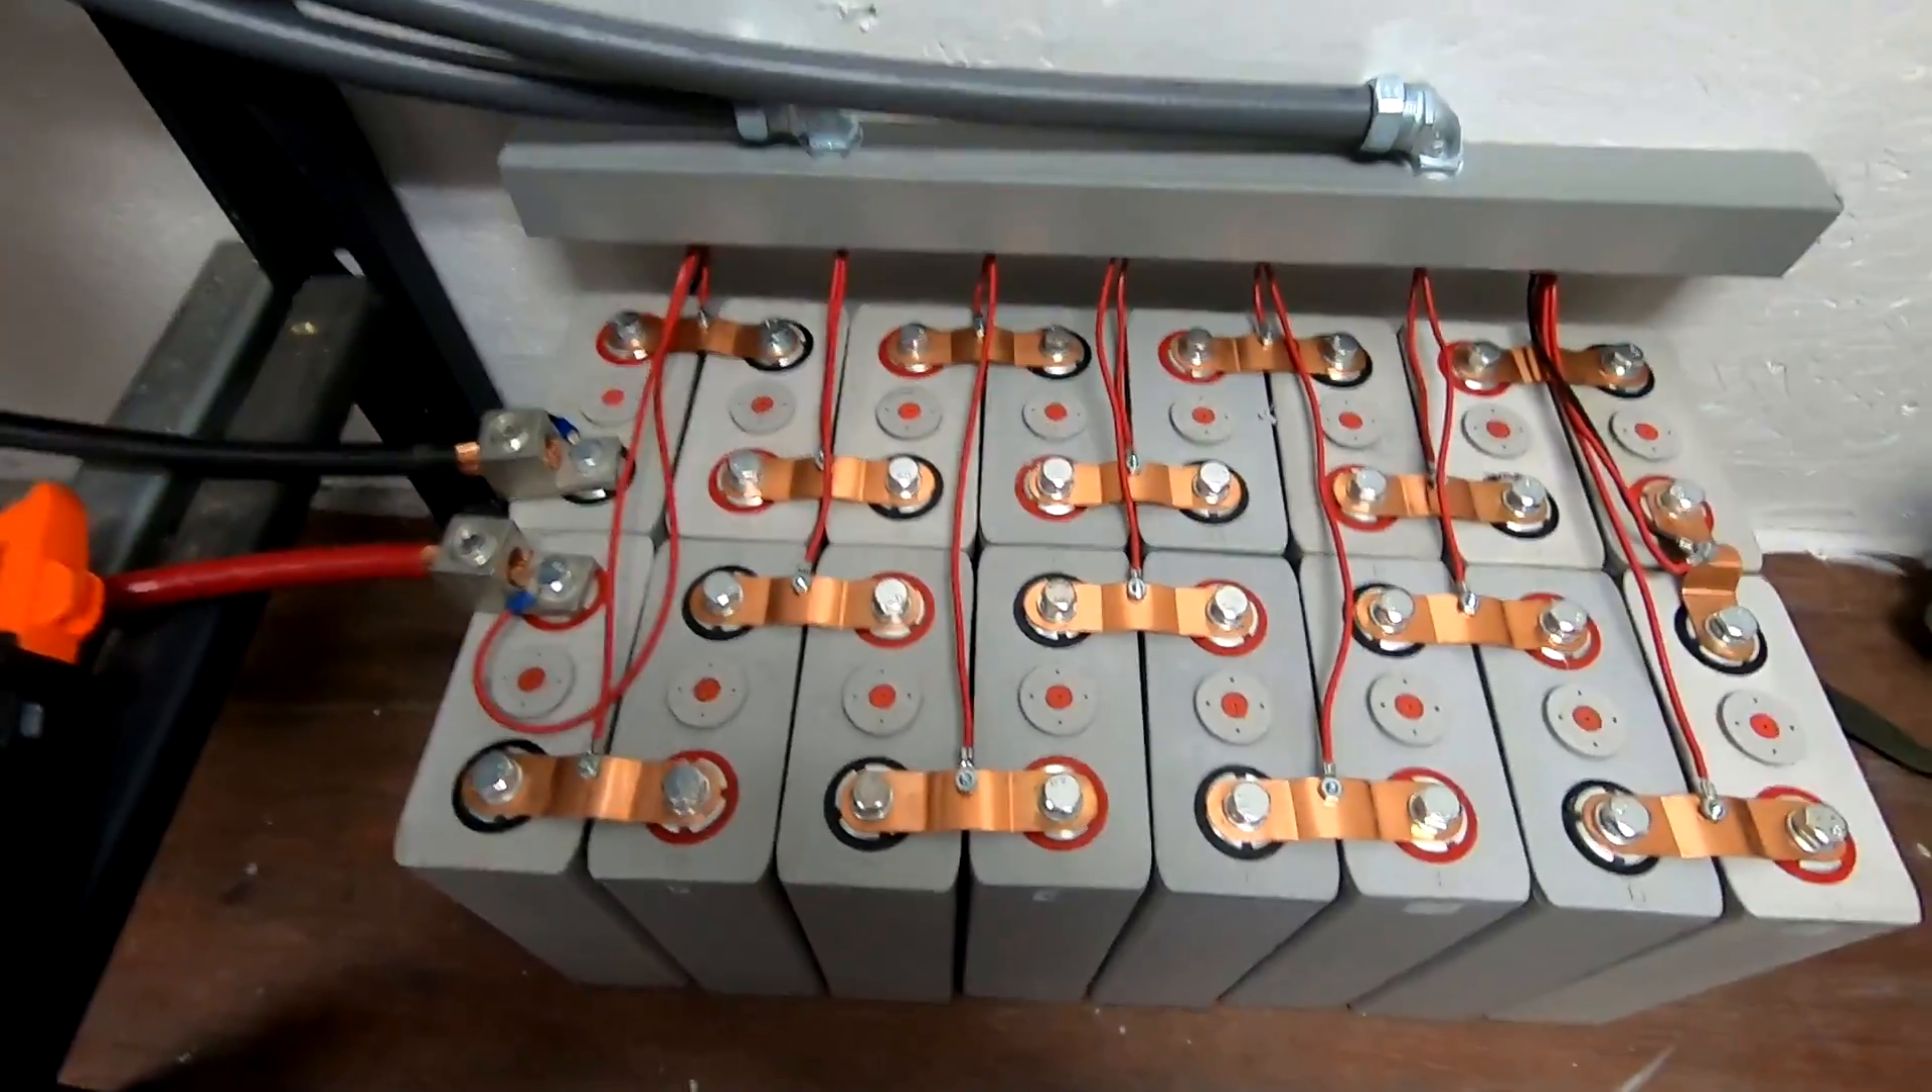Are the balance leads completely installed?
Yes.